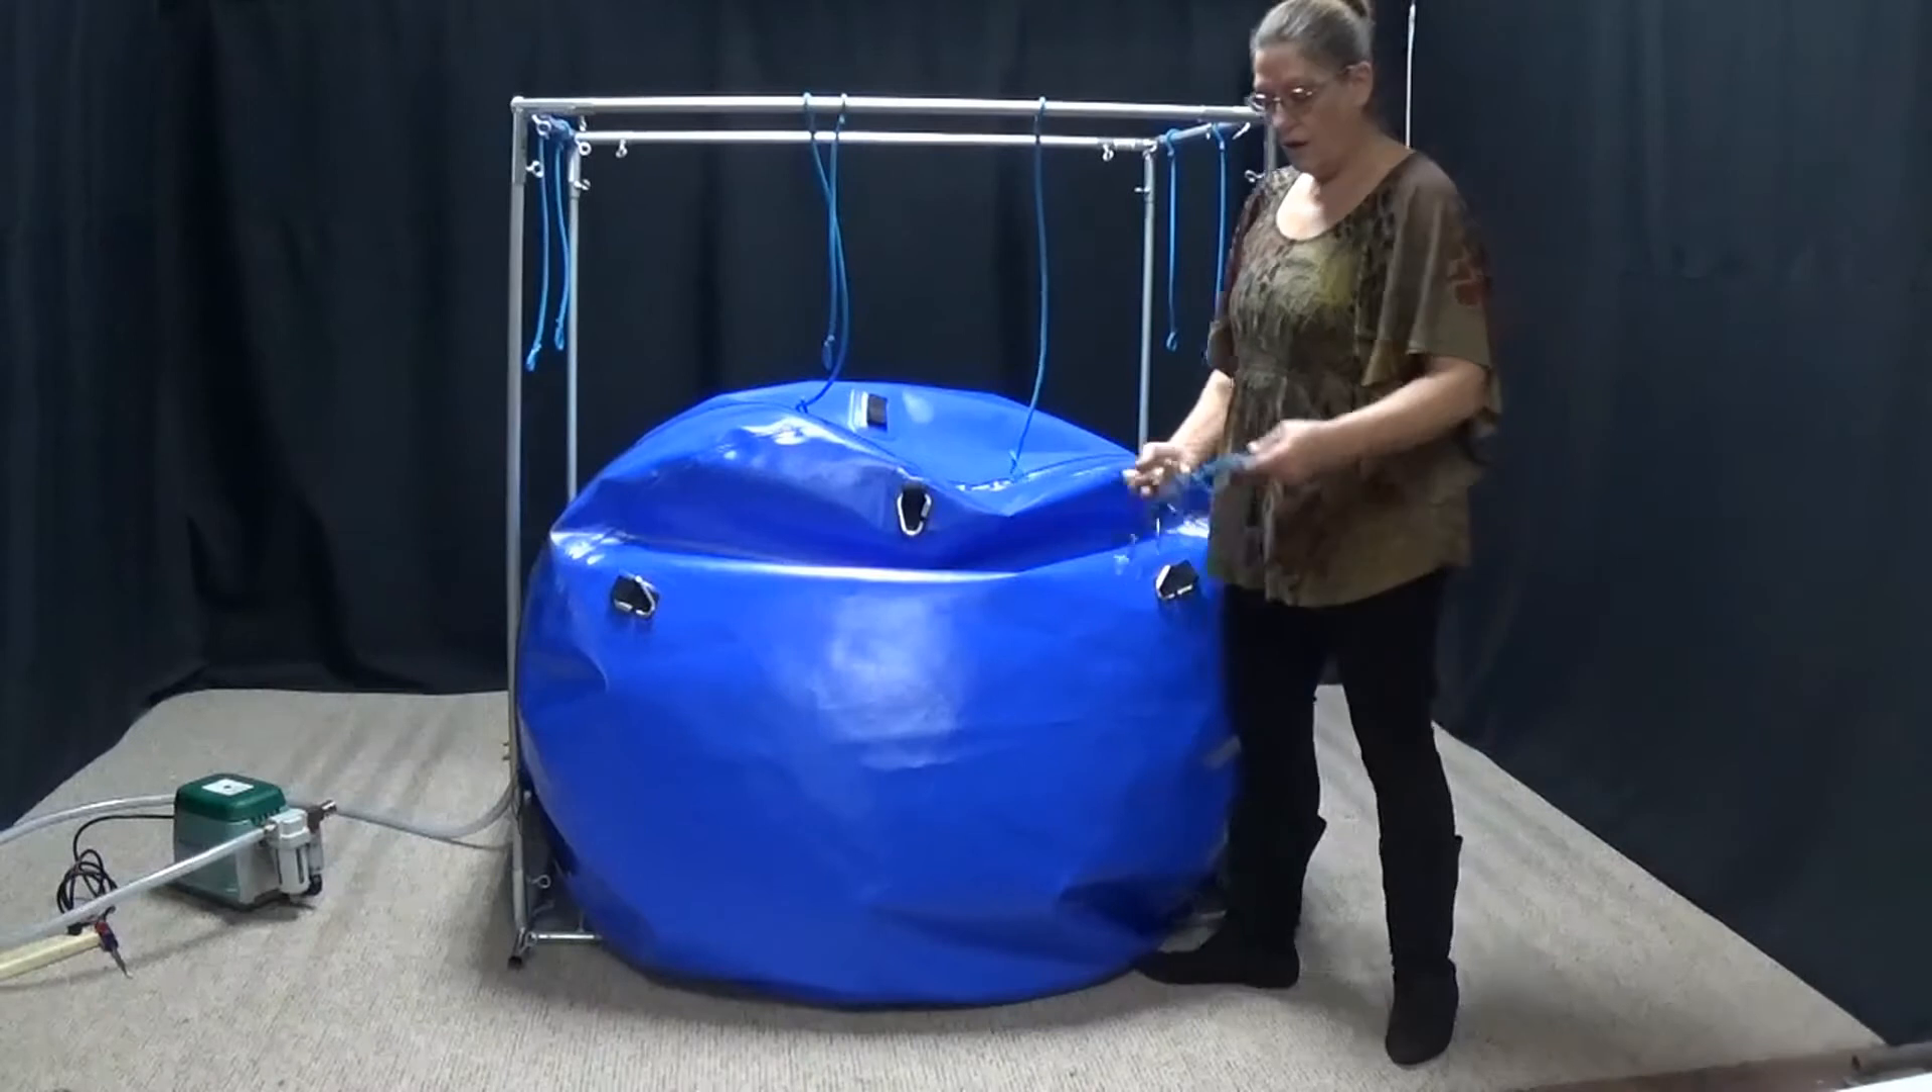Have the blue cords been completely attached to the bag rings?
No.